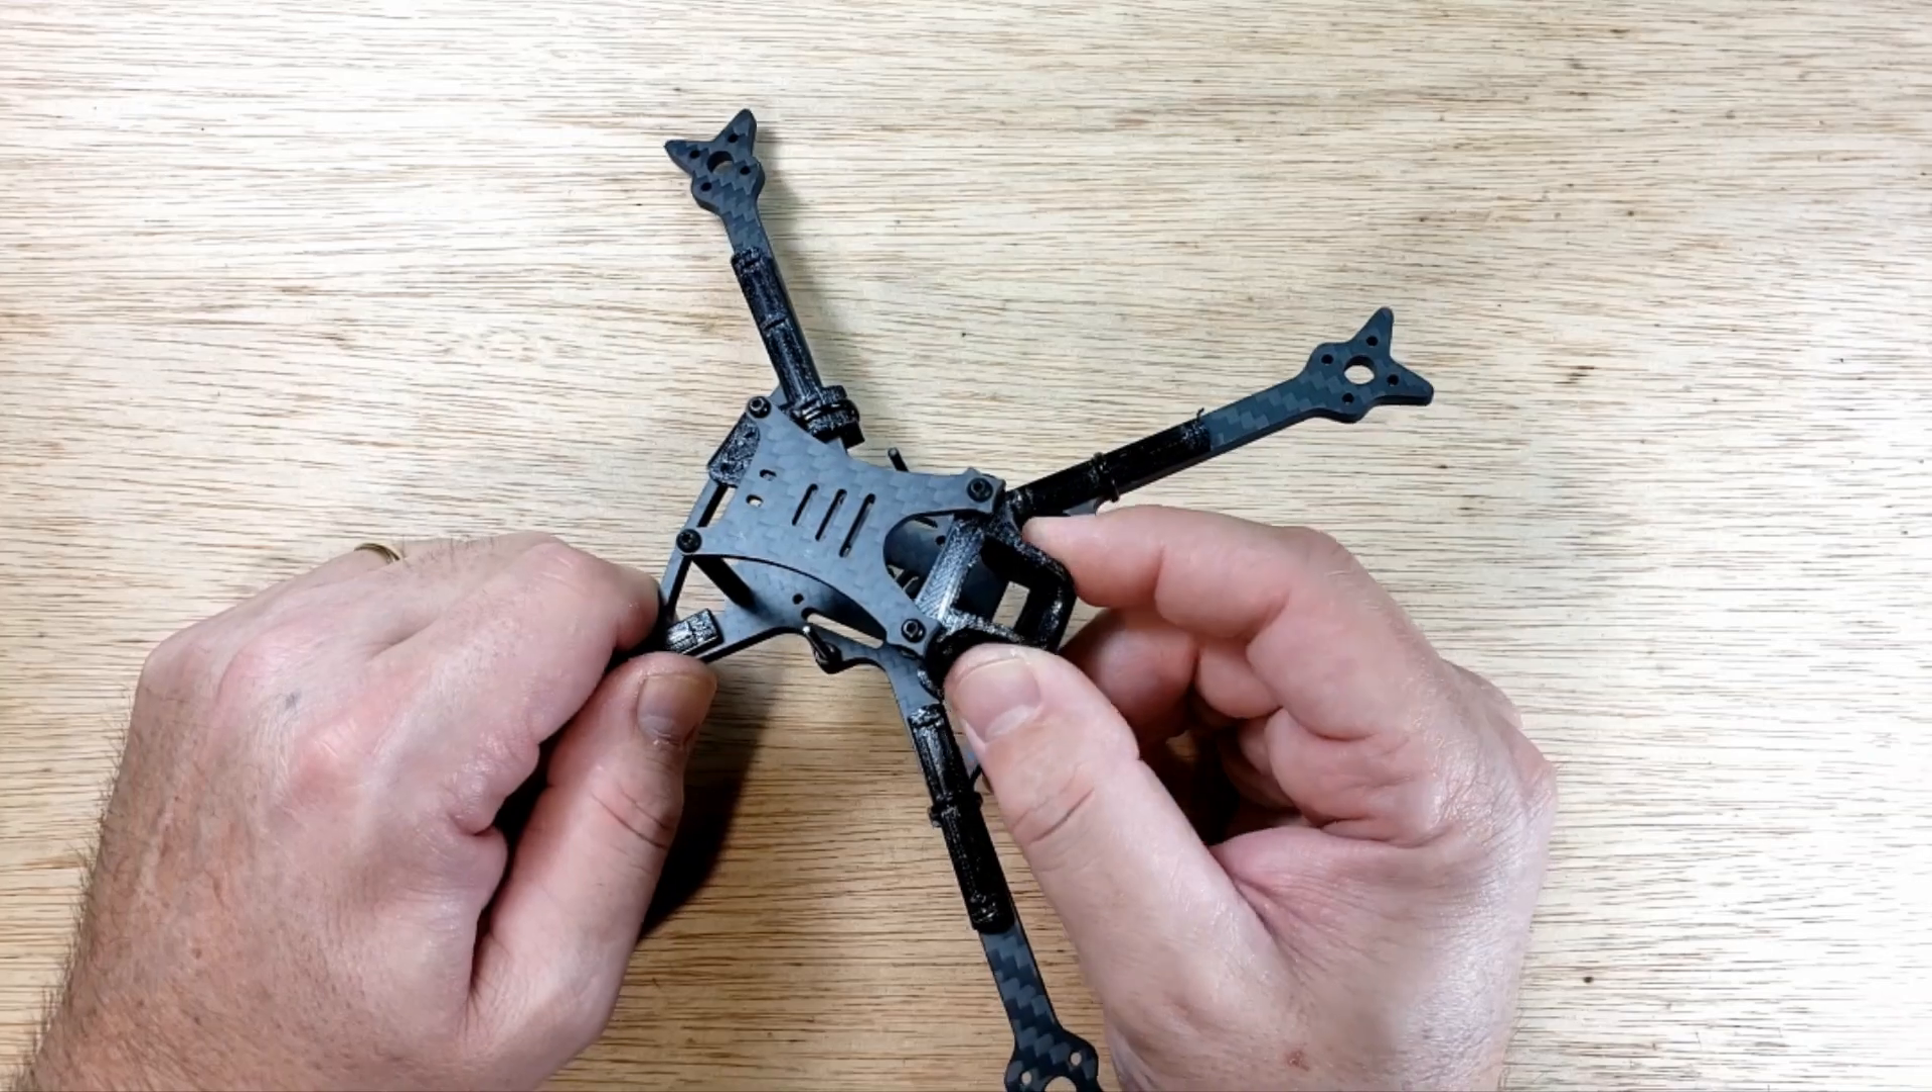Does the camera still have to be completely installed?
Yes.